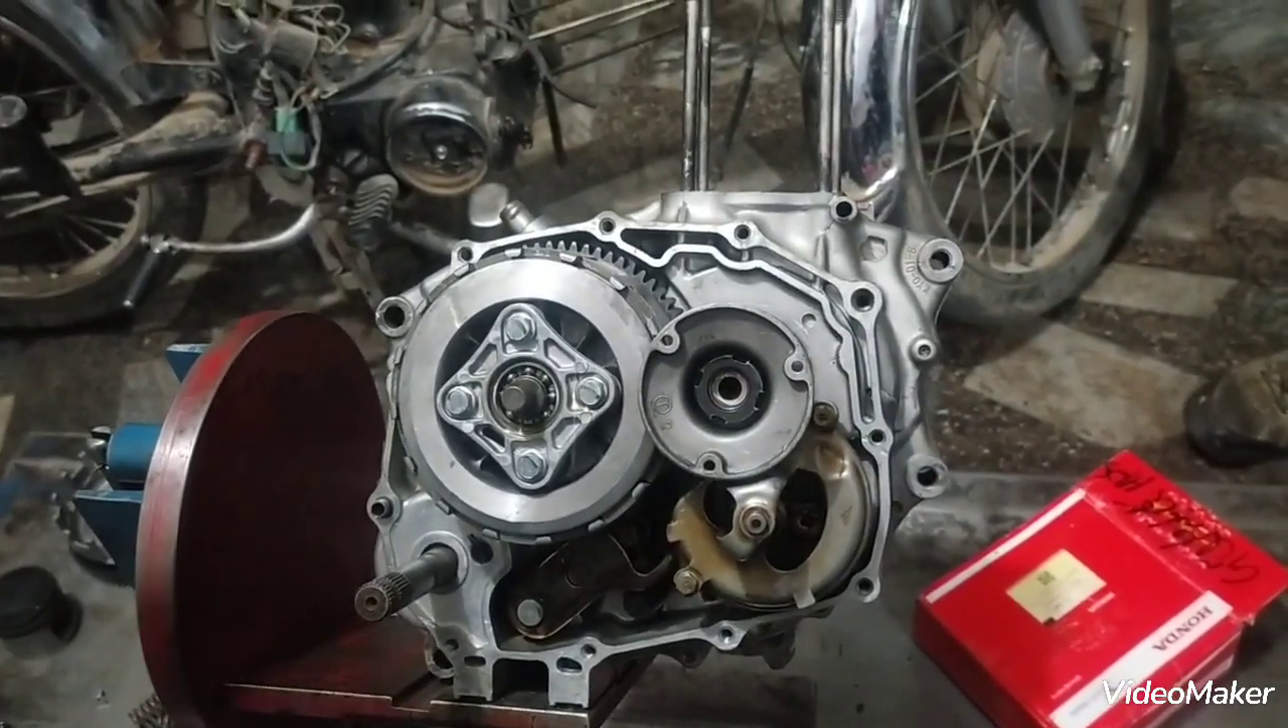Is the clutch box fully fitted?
Yes.